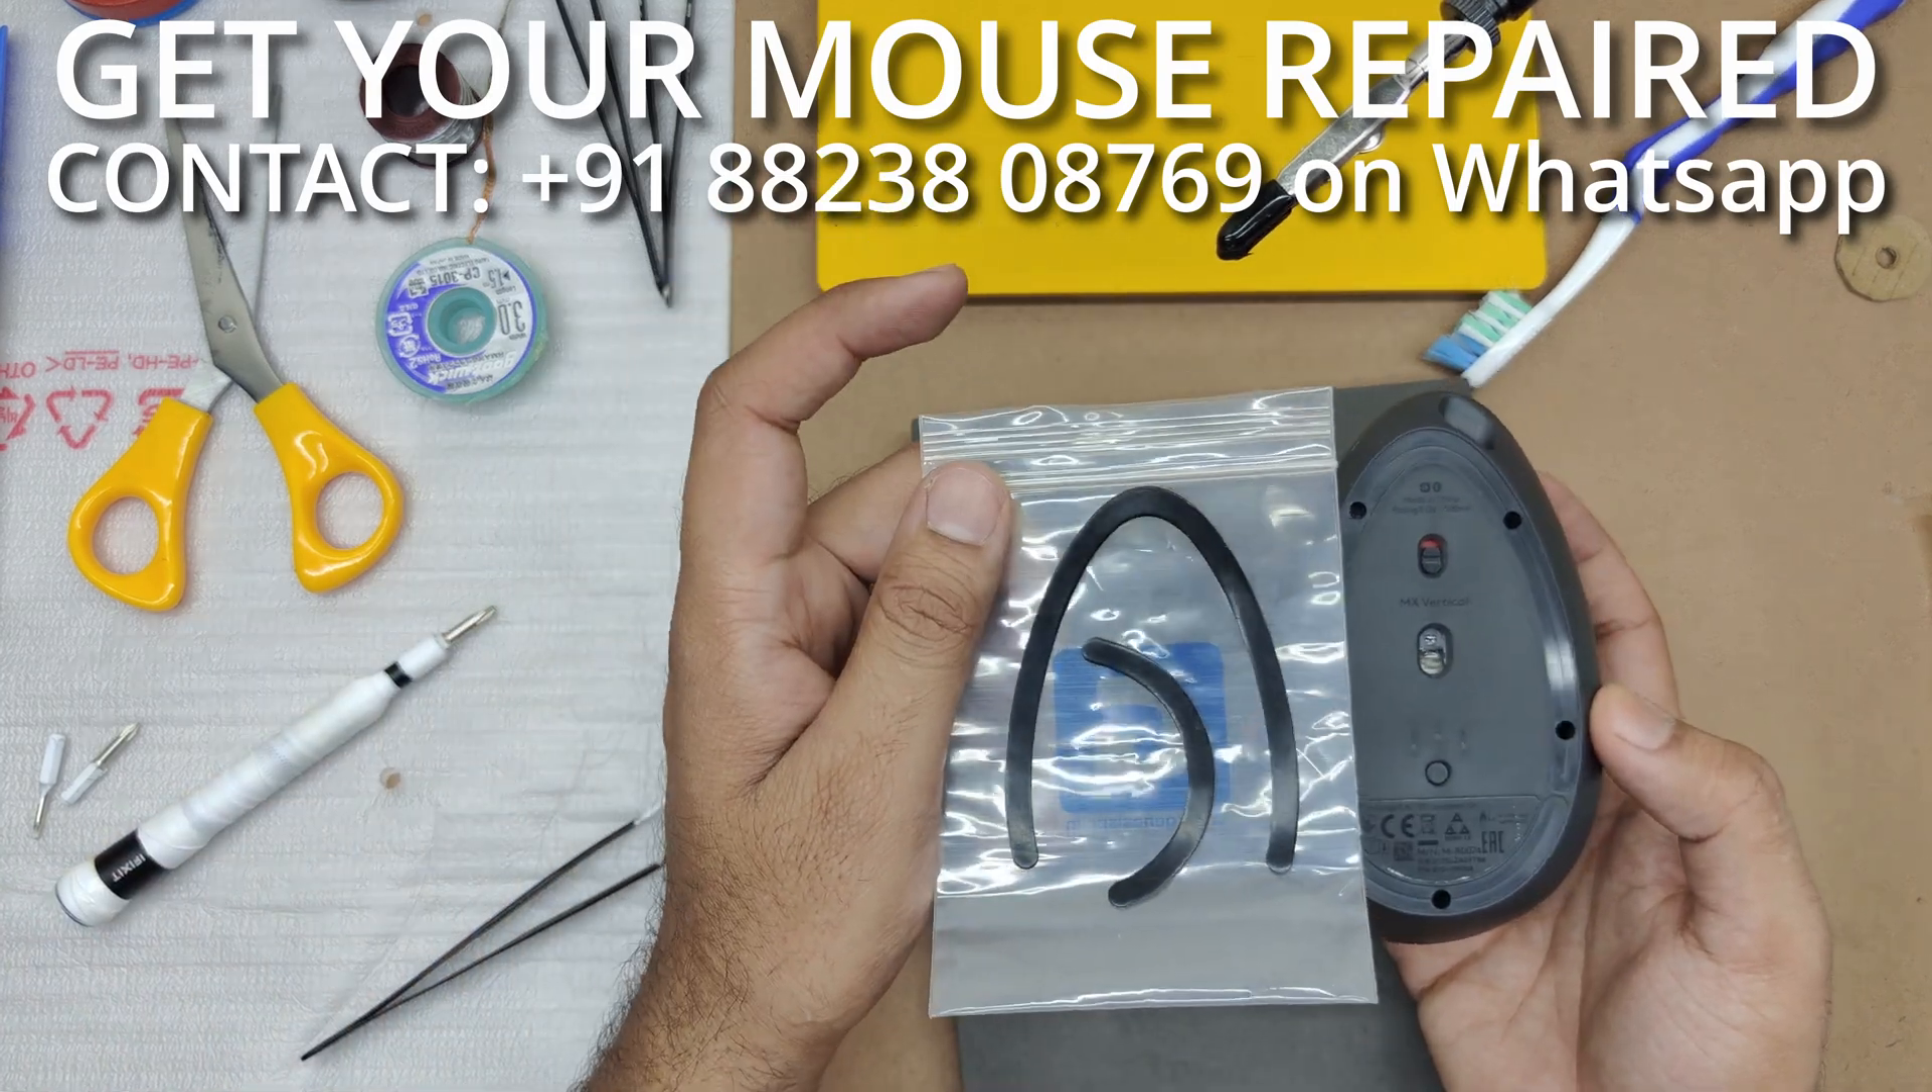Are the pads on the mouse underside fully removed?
Yes.